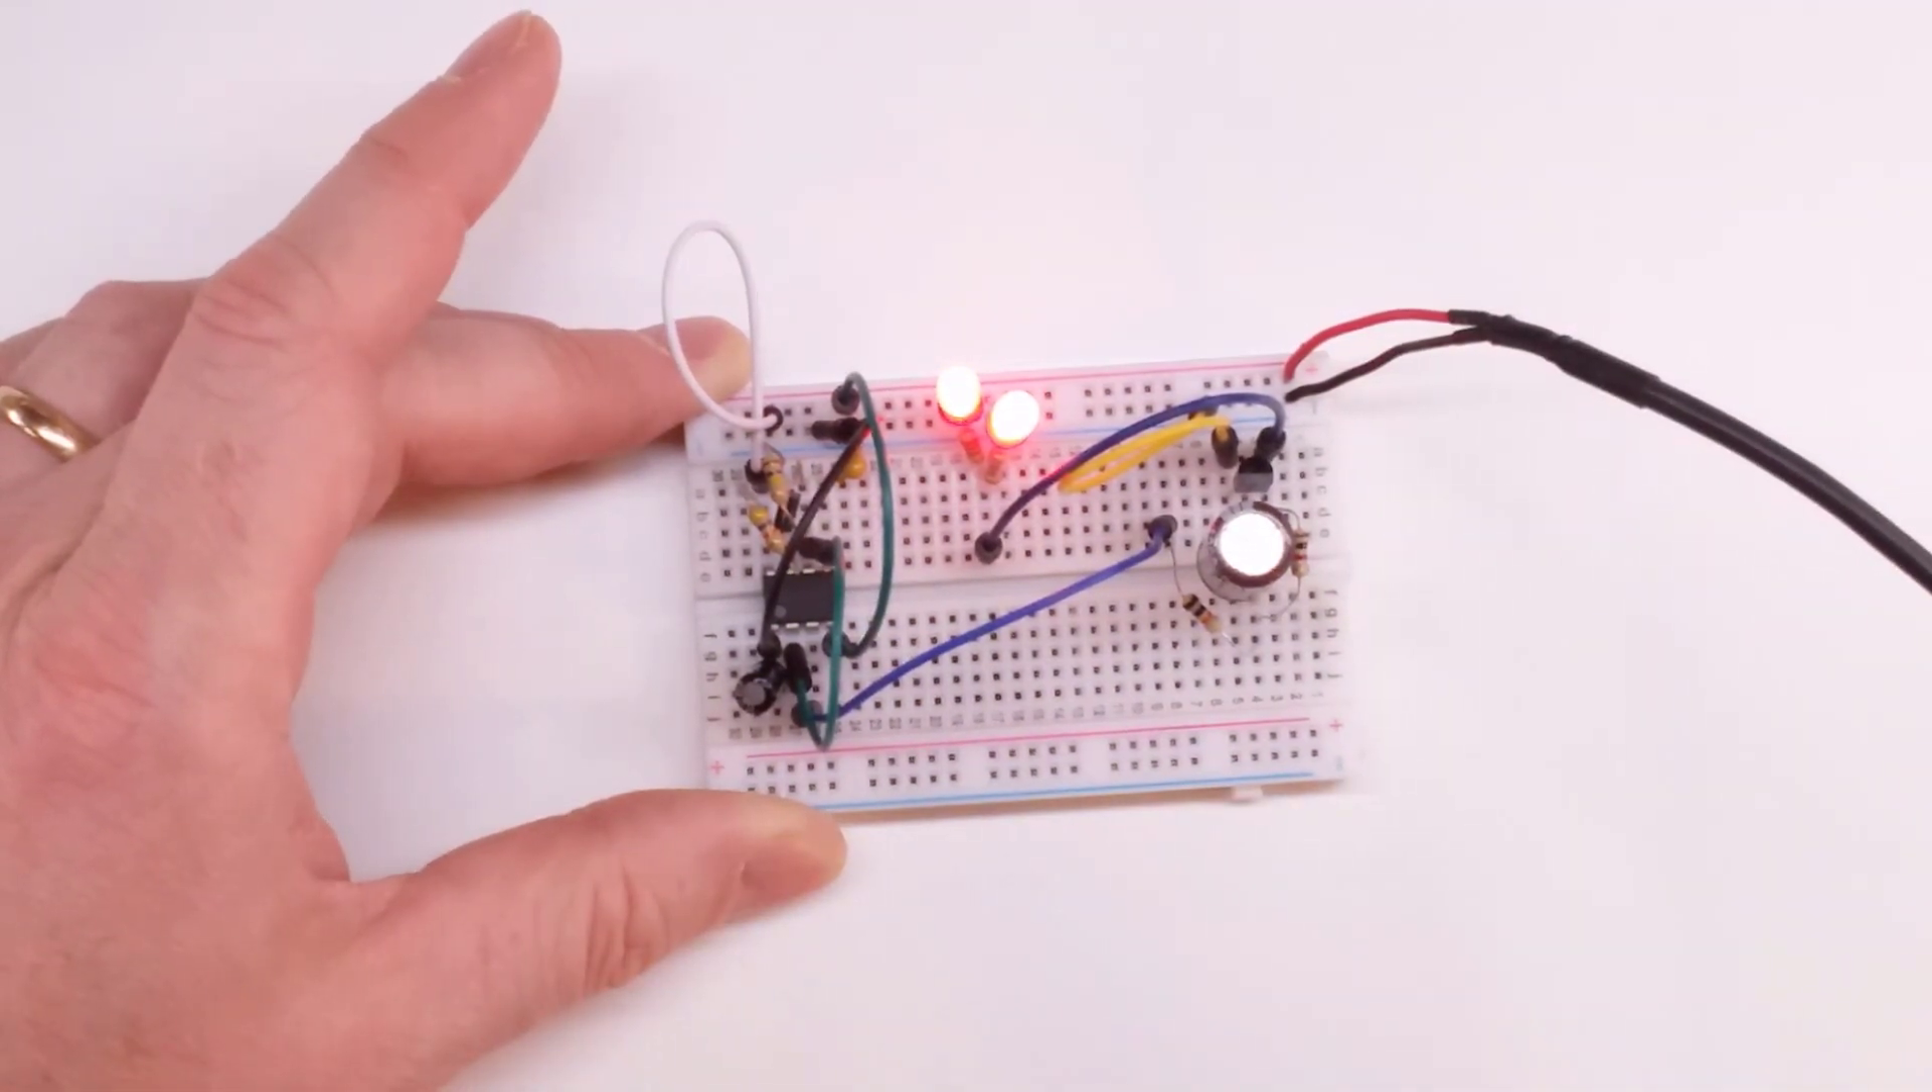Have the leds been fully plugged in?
Yes.